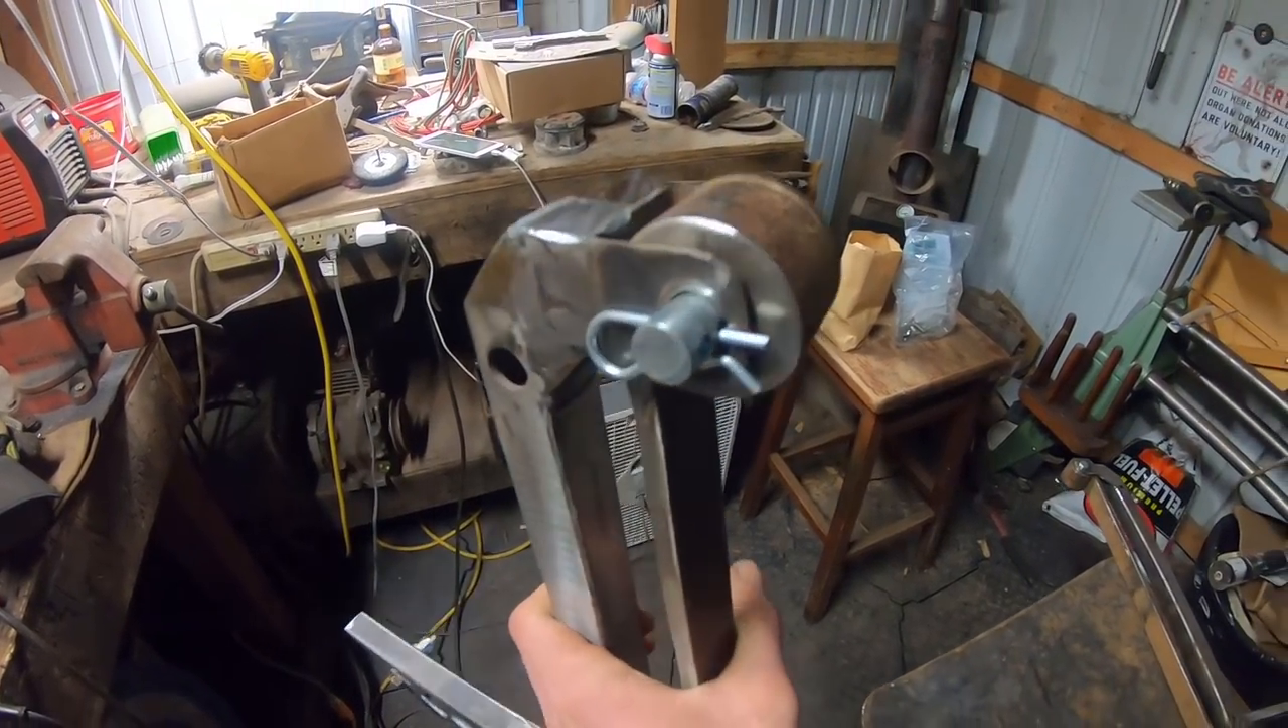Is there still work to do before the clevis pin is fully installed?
No.